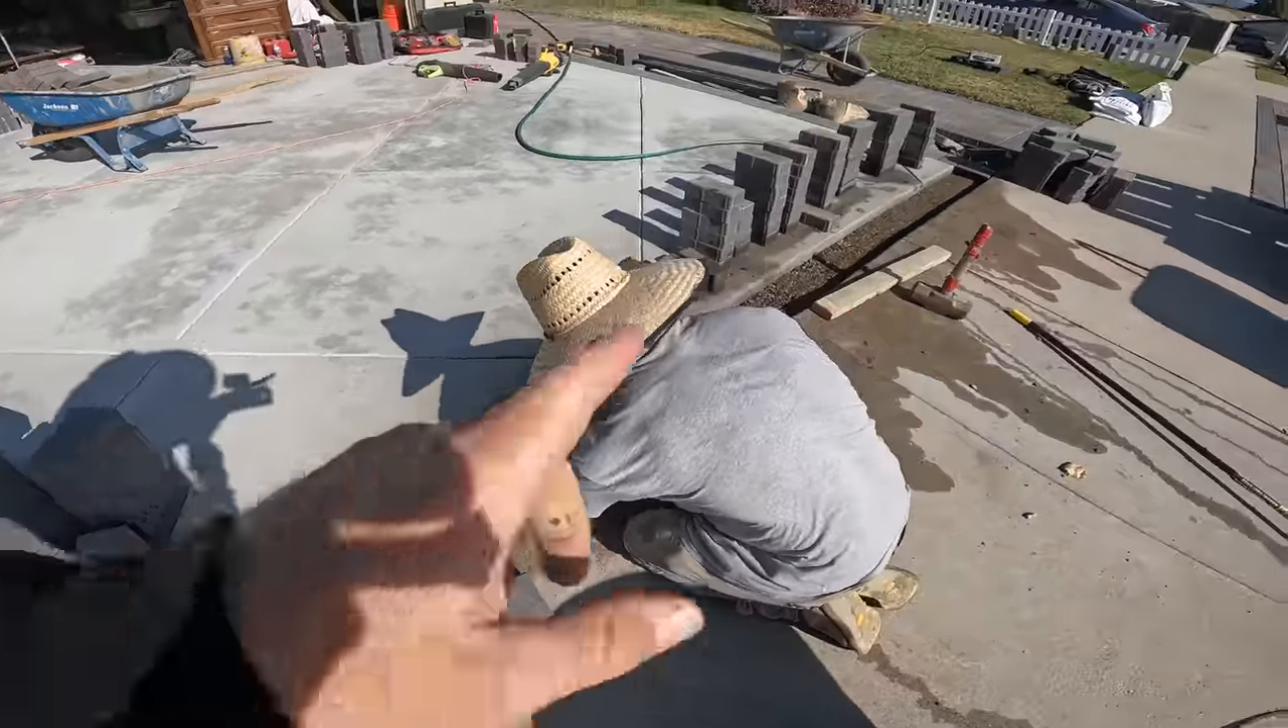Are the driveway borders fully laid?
No.